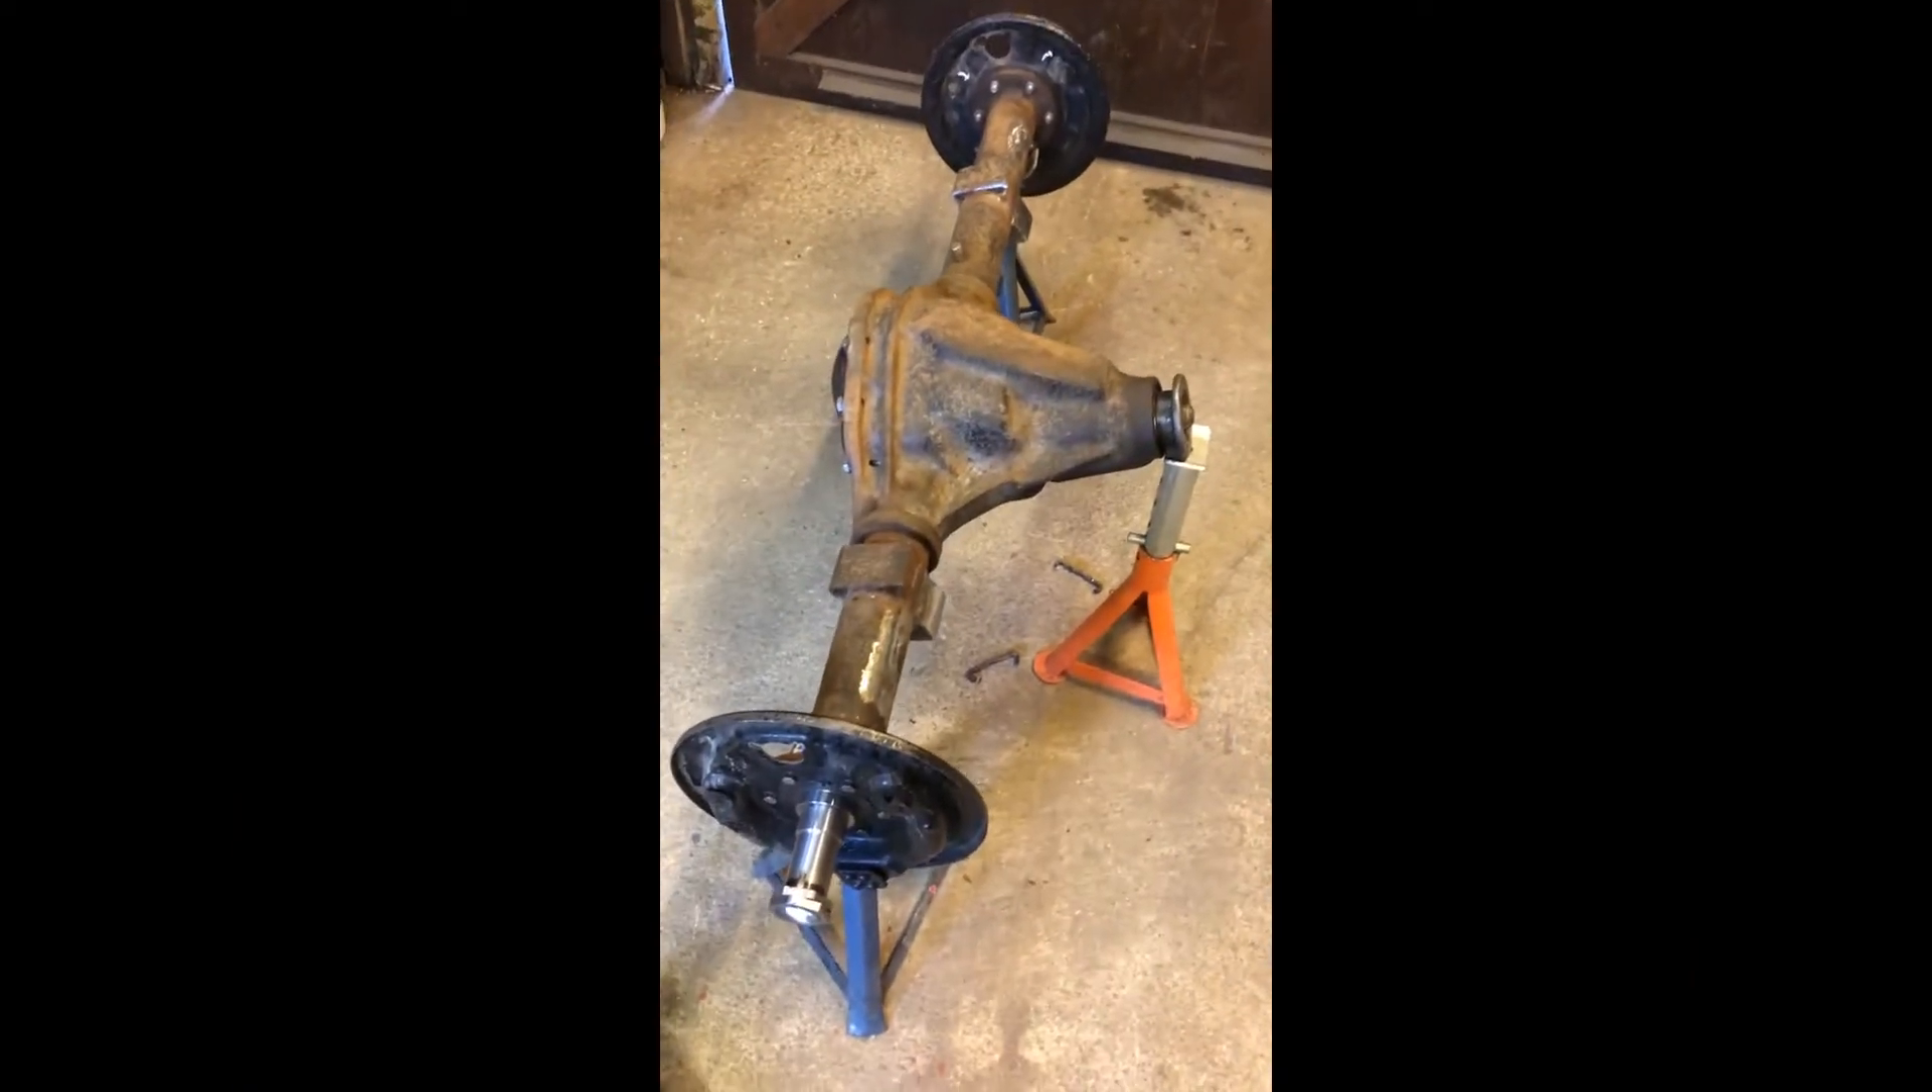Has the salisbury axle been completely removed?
Yes.